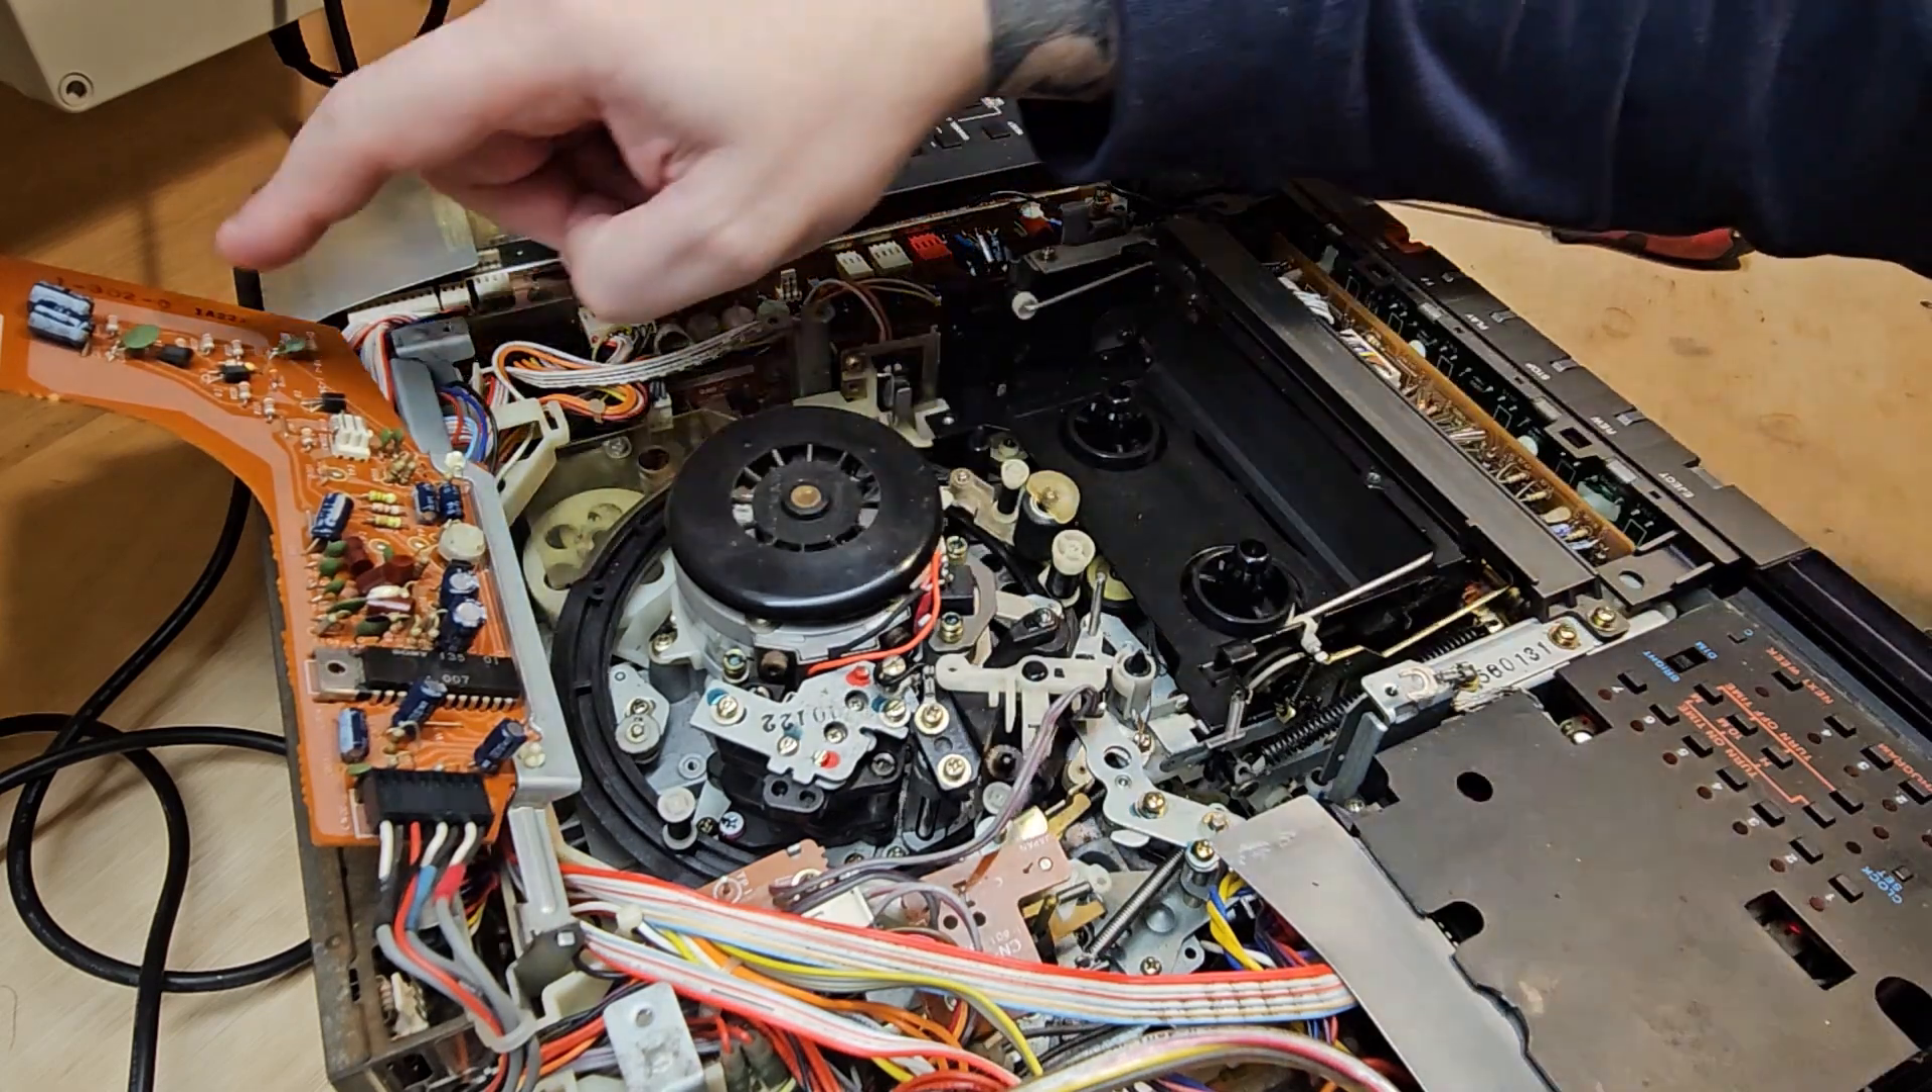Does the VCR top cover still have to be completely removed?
No.